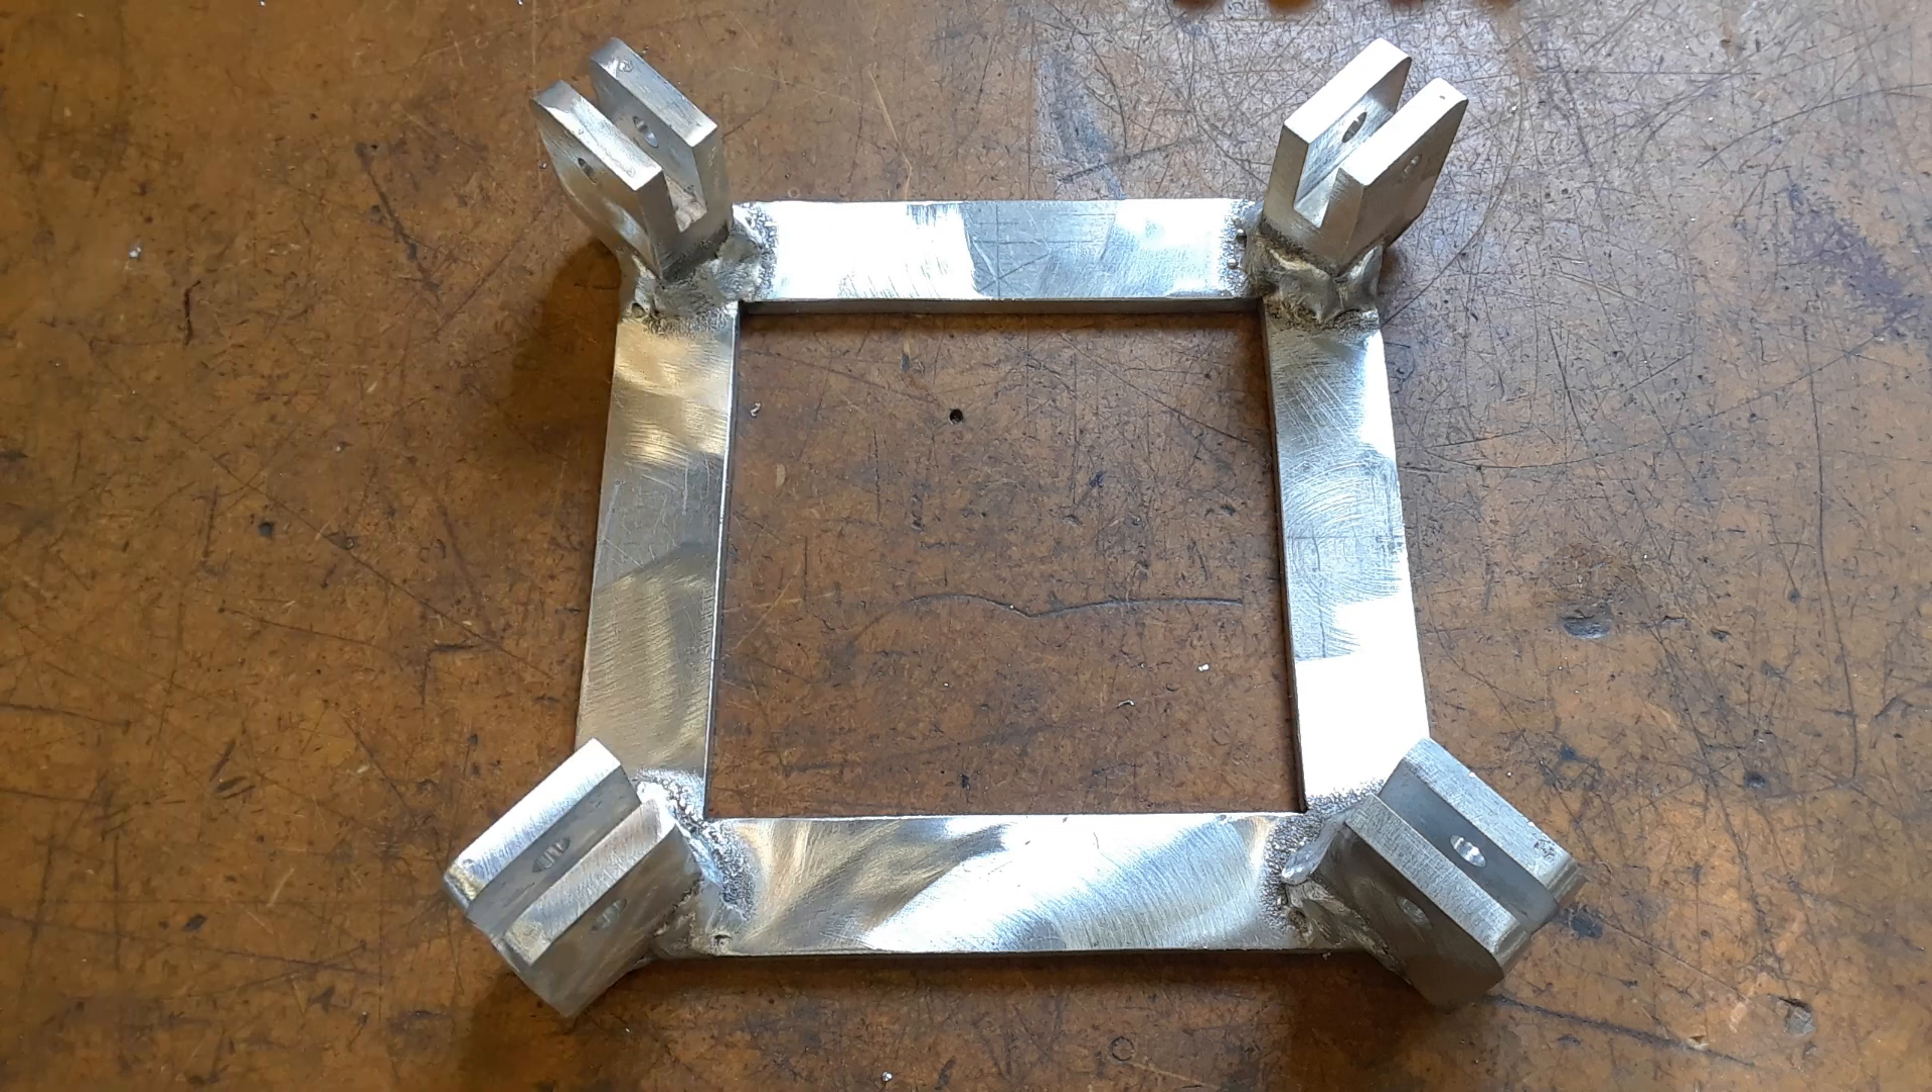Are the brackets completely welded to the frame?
Yes.